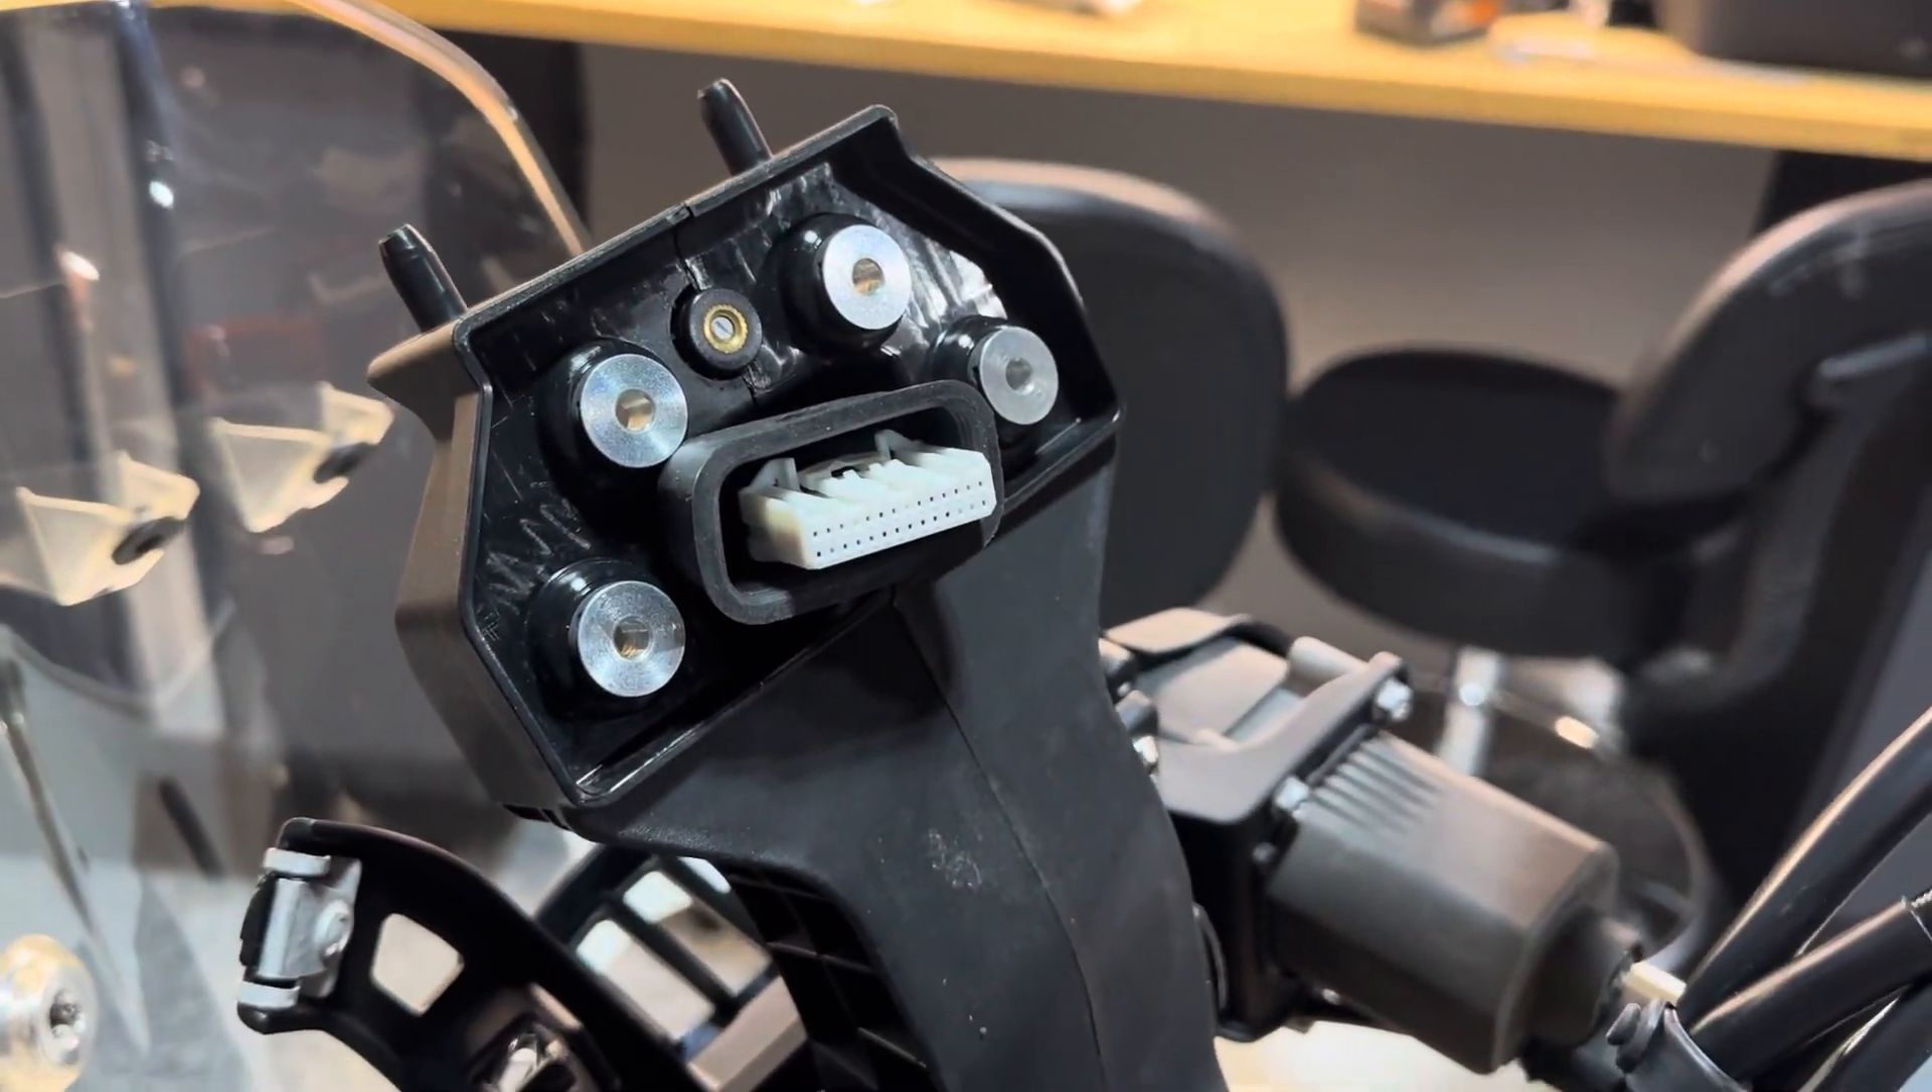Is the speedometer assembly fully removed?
Yes.